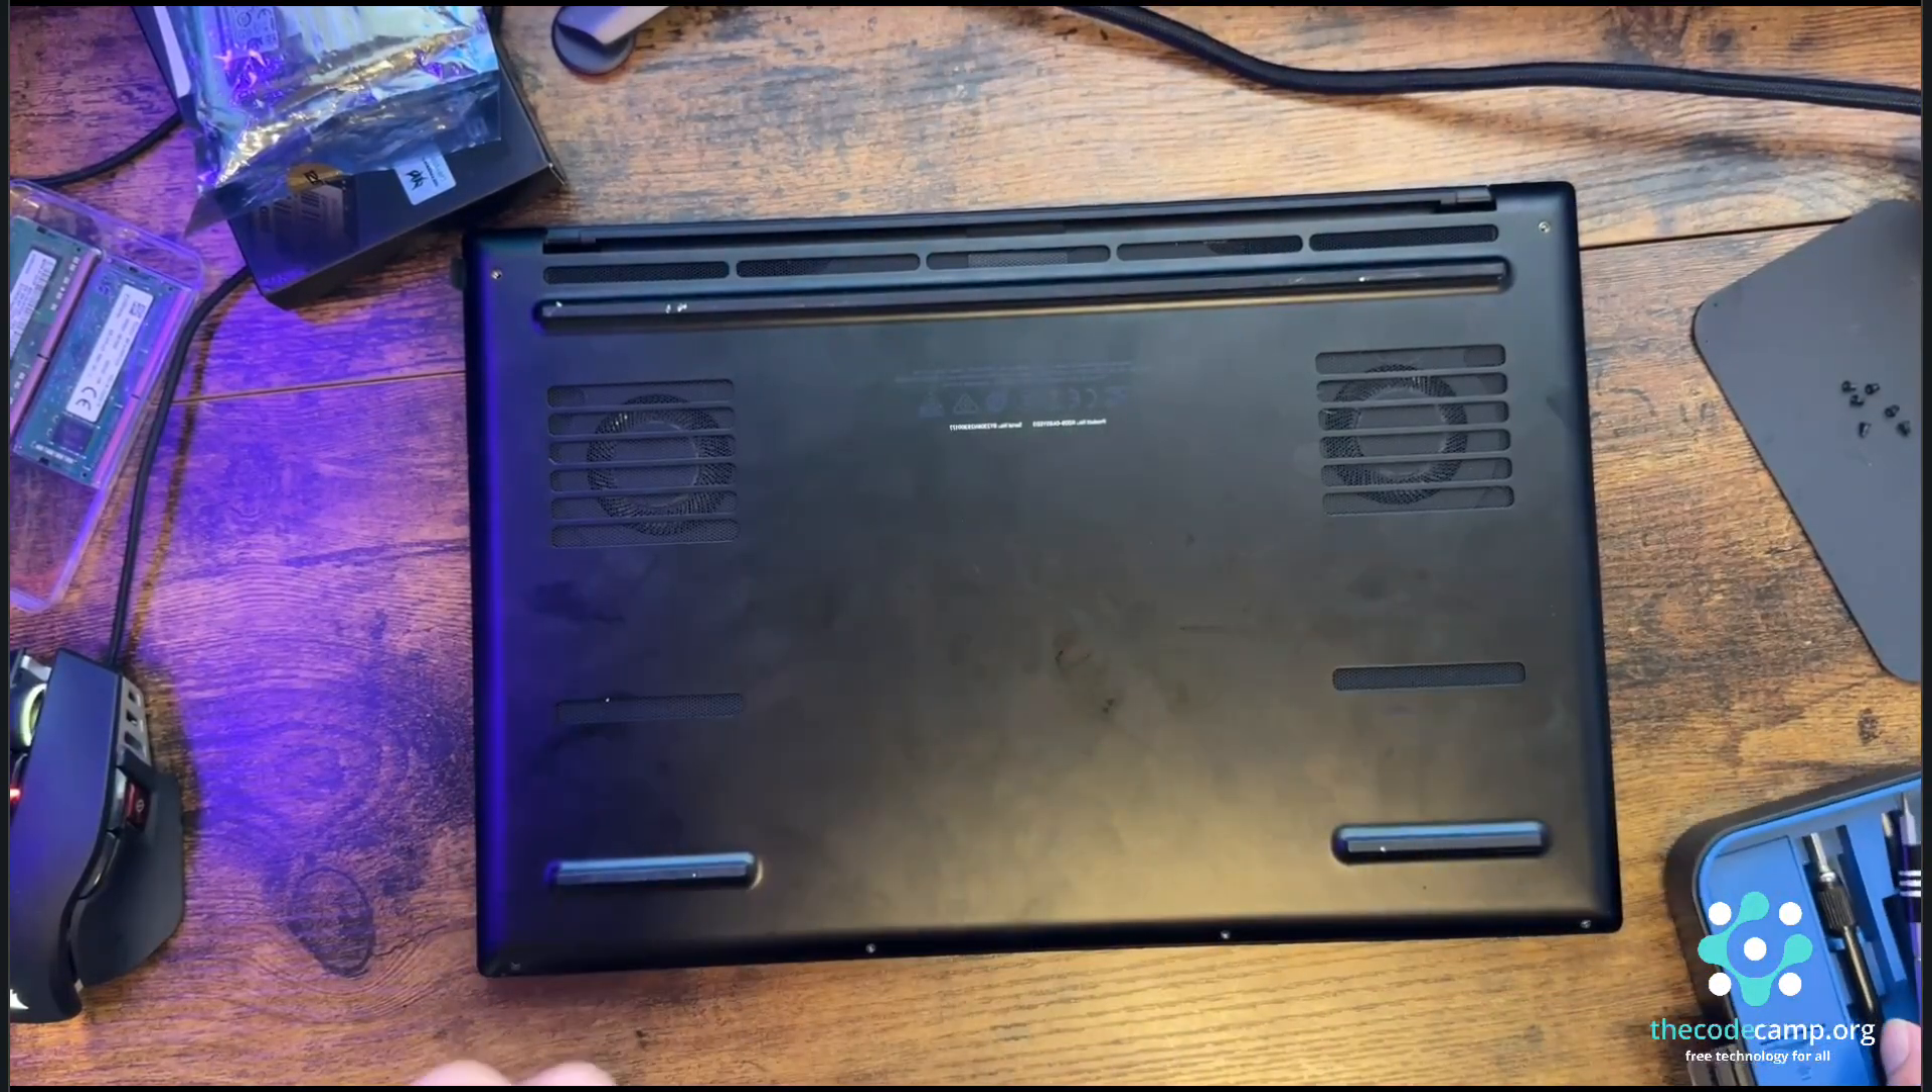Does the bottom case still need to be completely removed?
Yes.